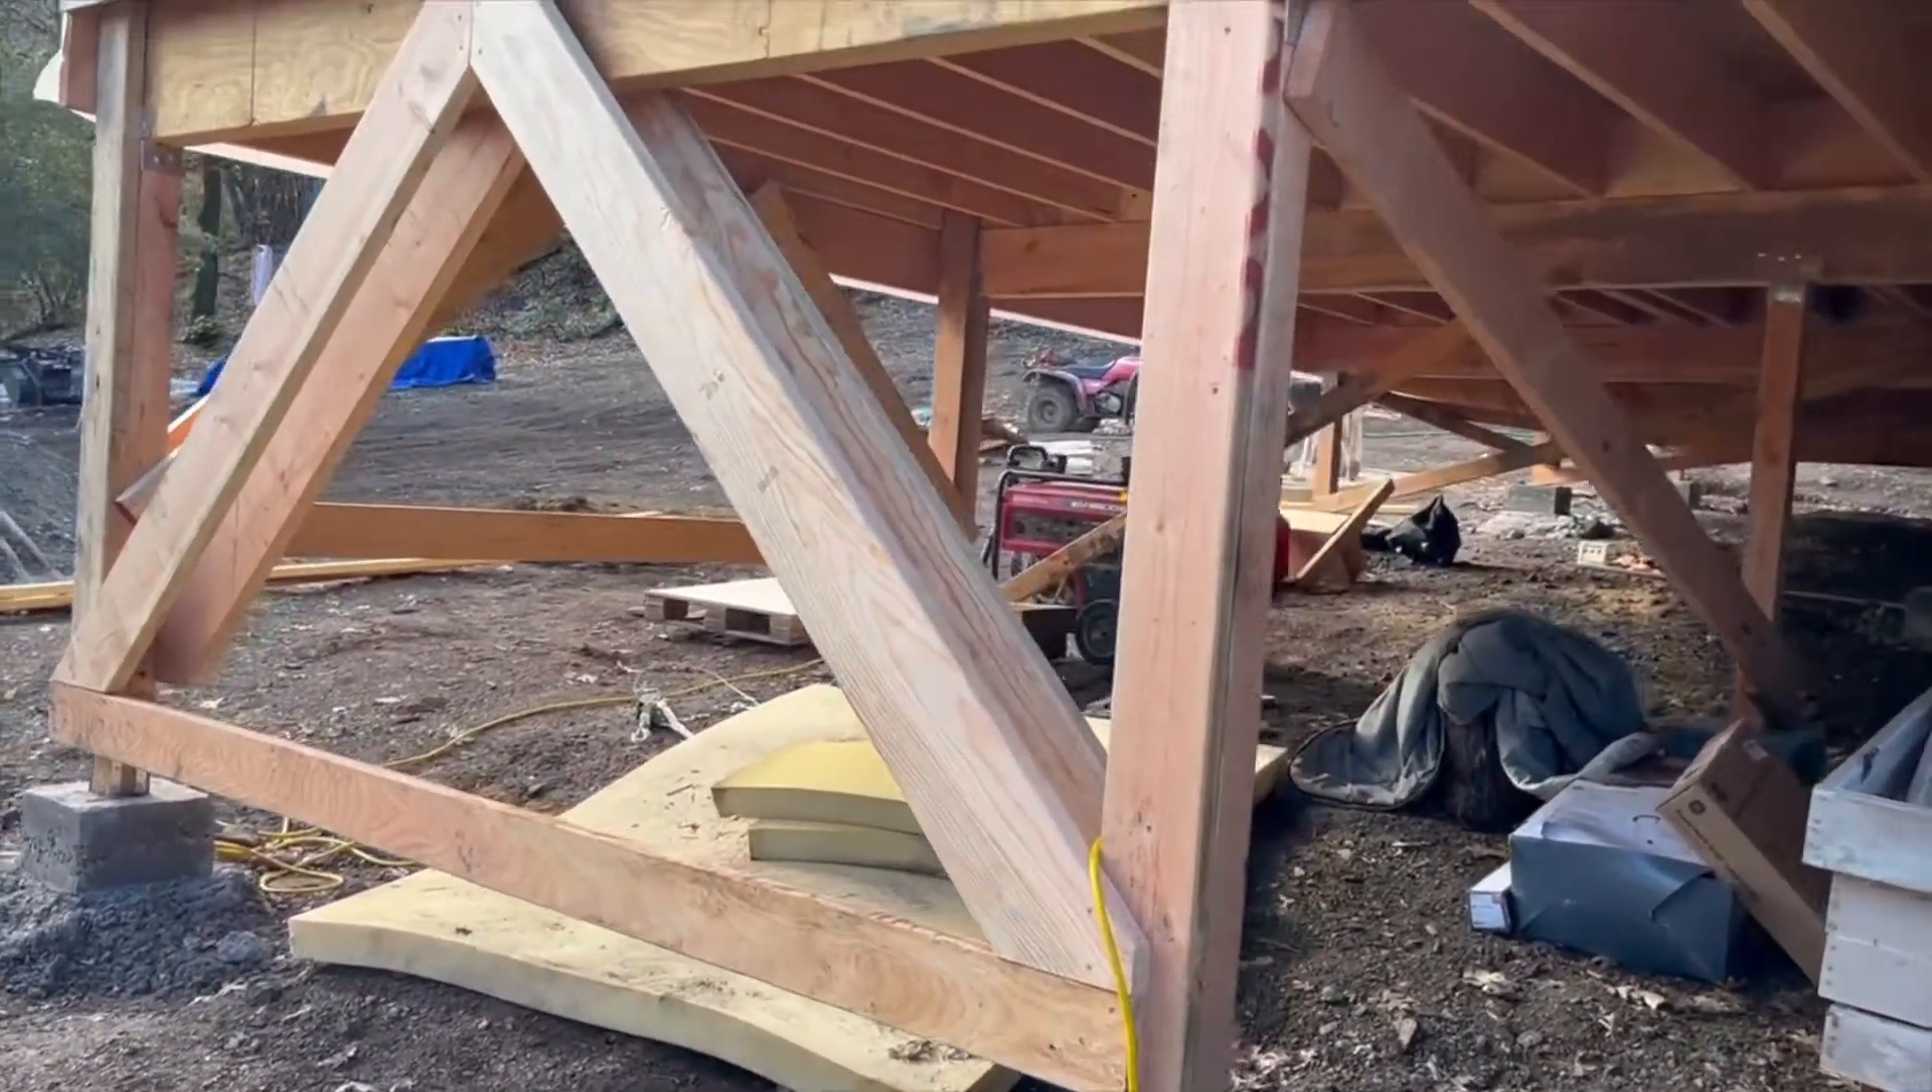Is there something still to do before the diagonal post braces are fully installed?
No.